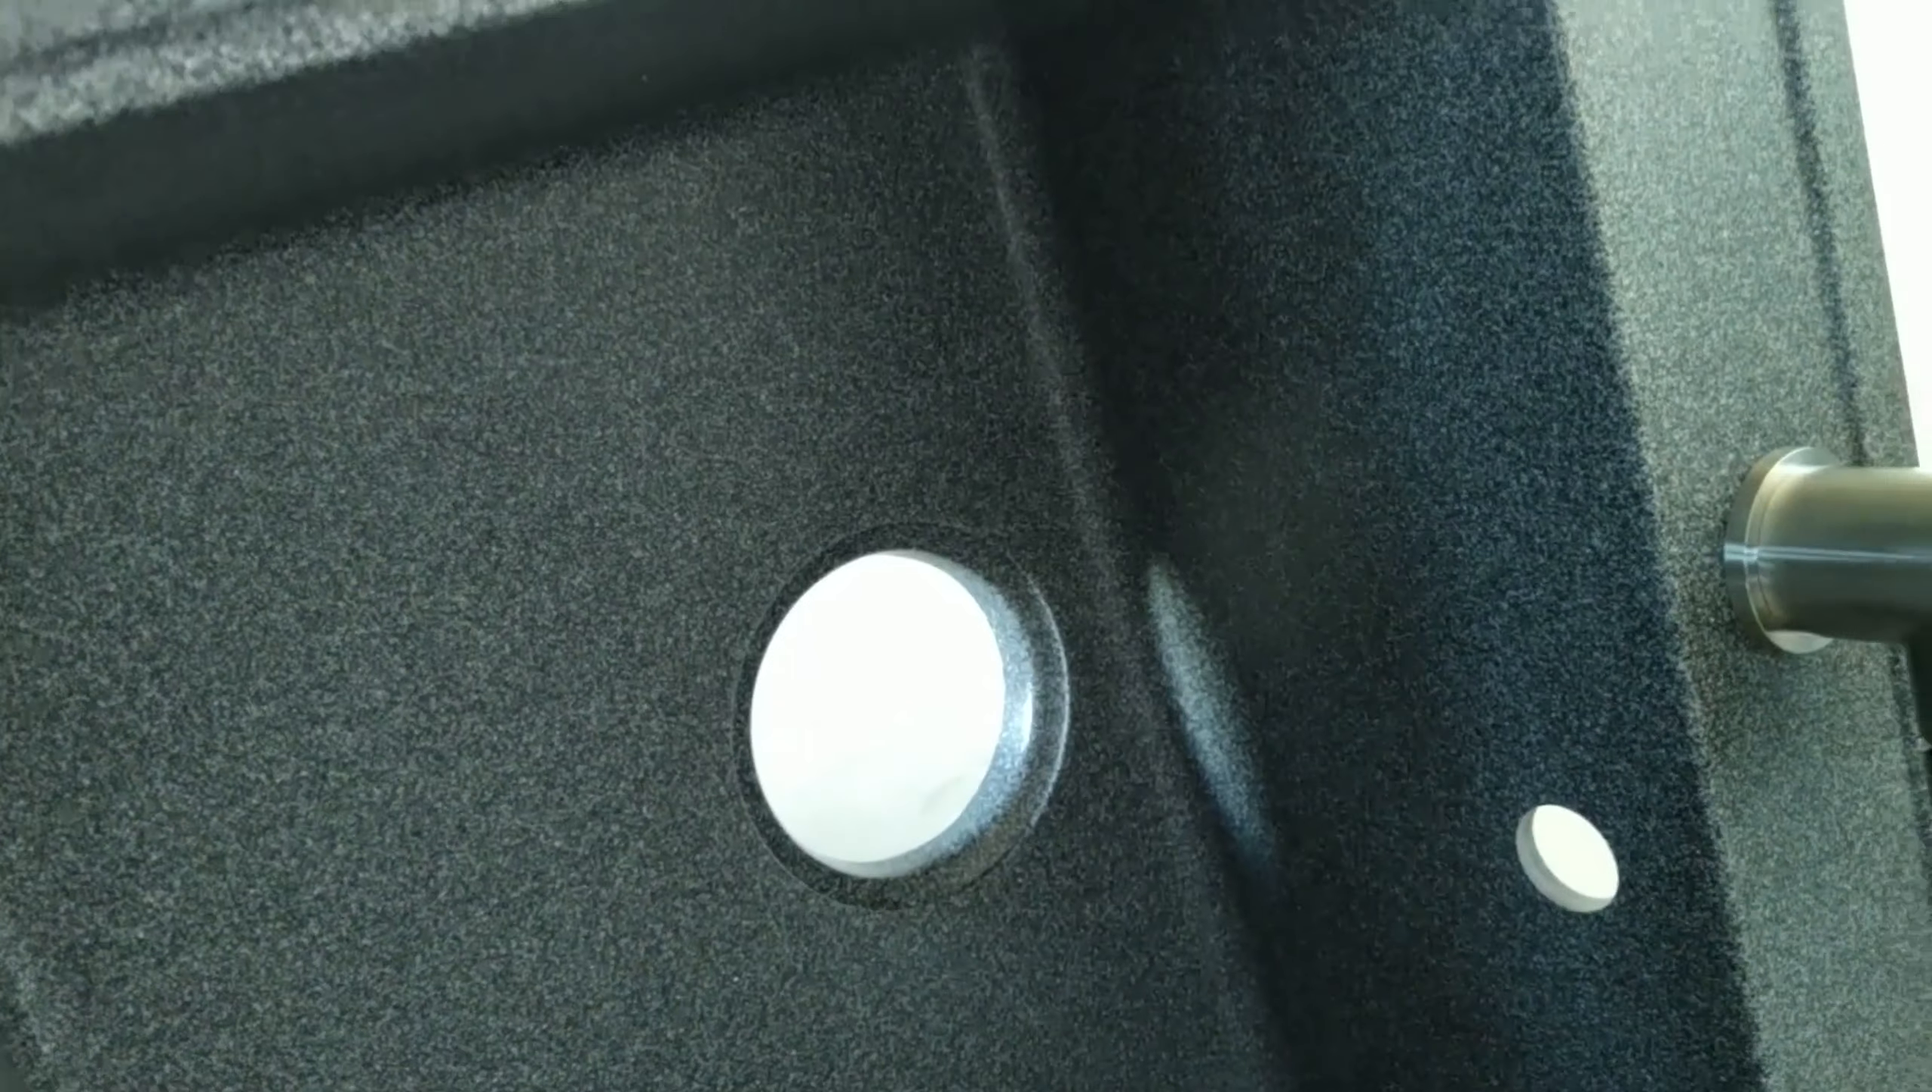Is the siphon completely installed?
No.